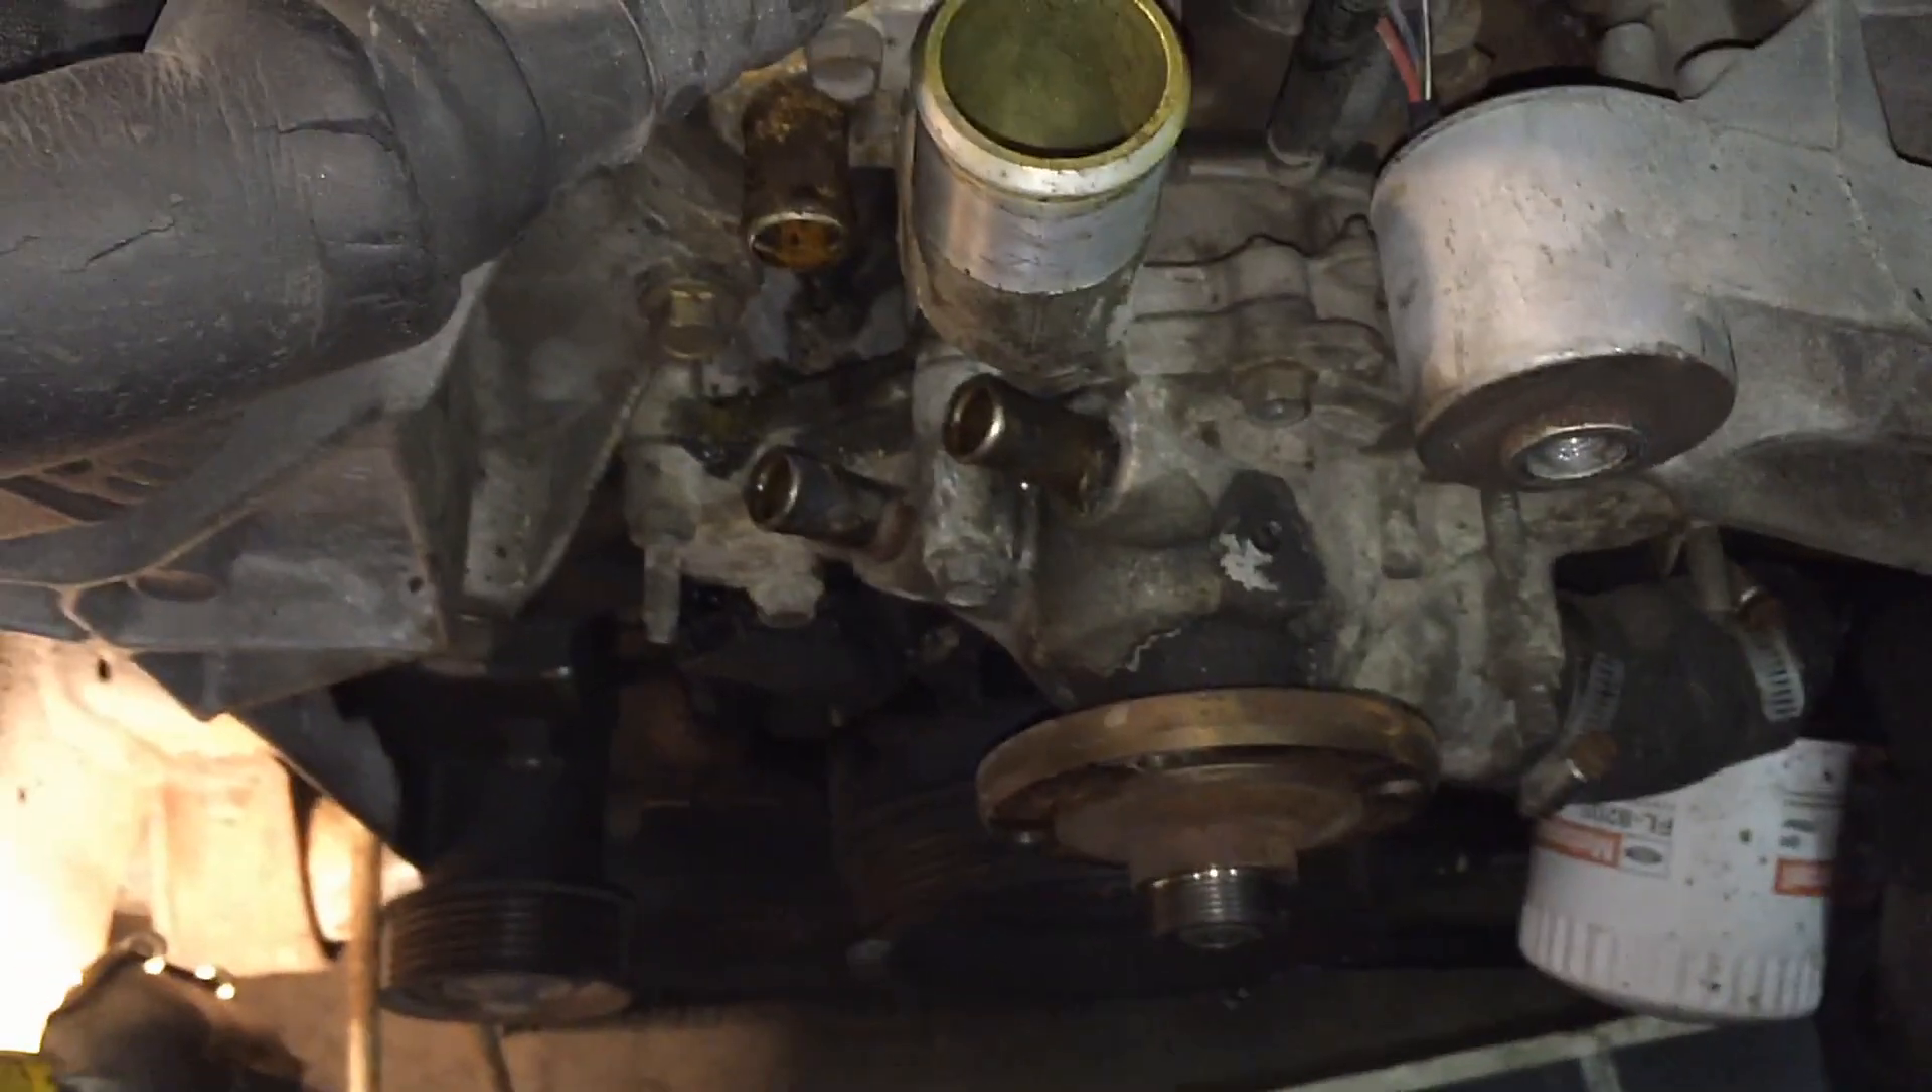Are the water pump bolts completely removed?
No.